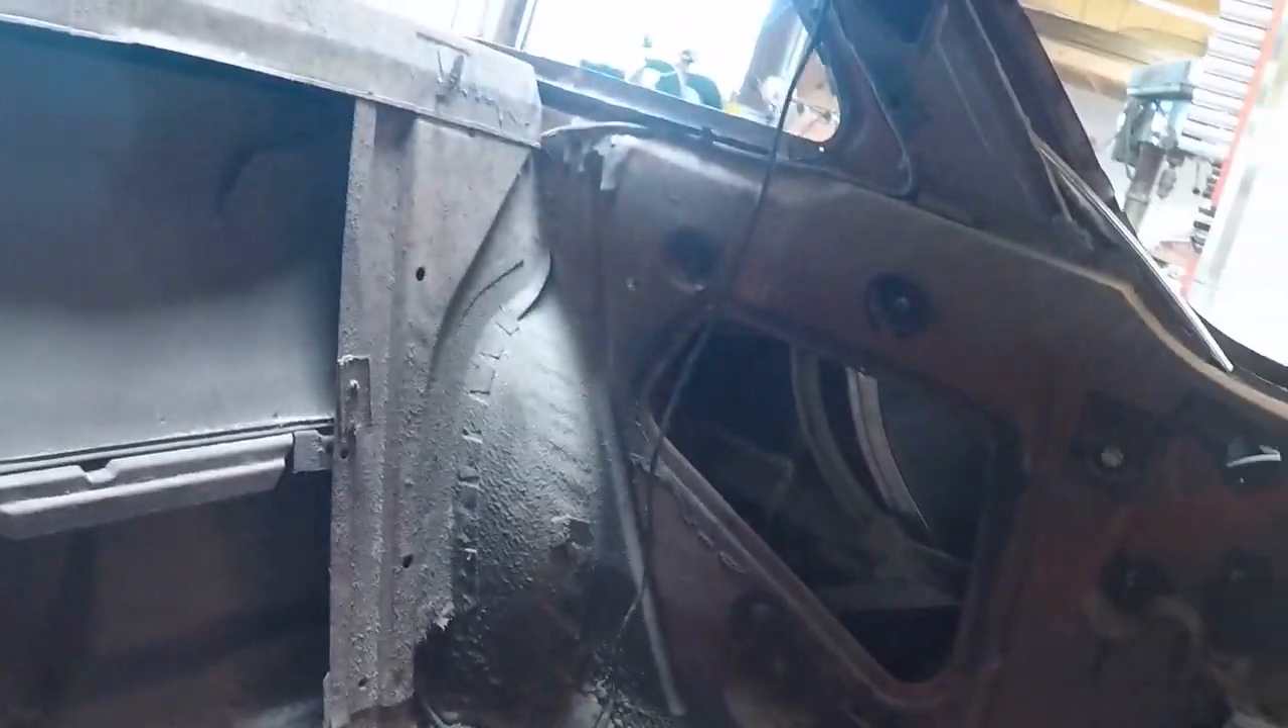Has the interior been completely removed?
Yes.